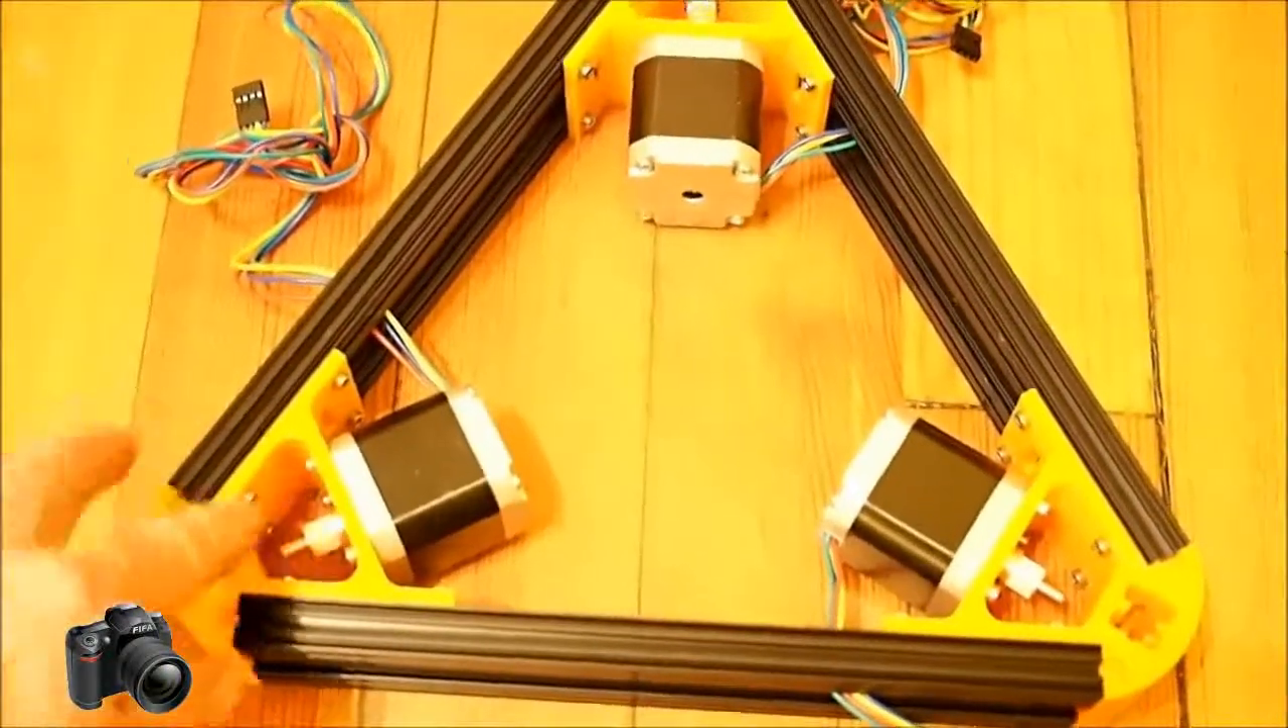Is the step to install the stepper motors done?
Yes.